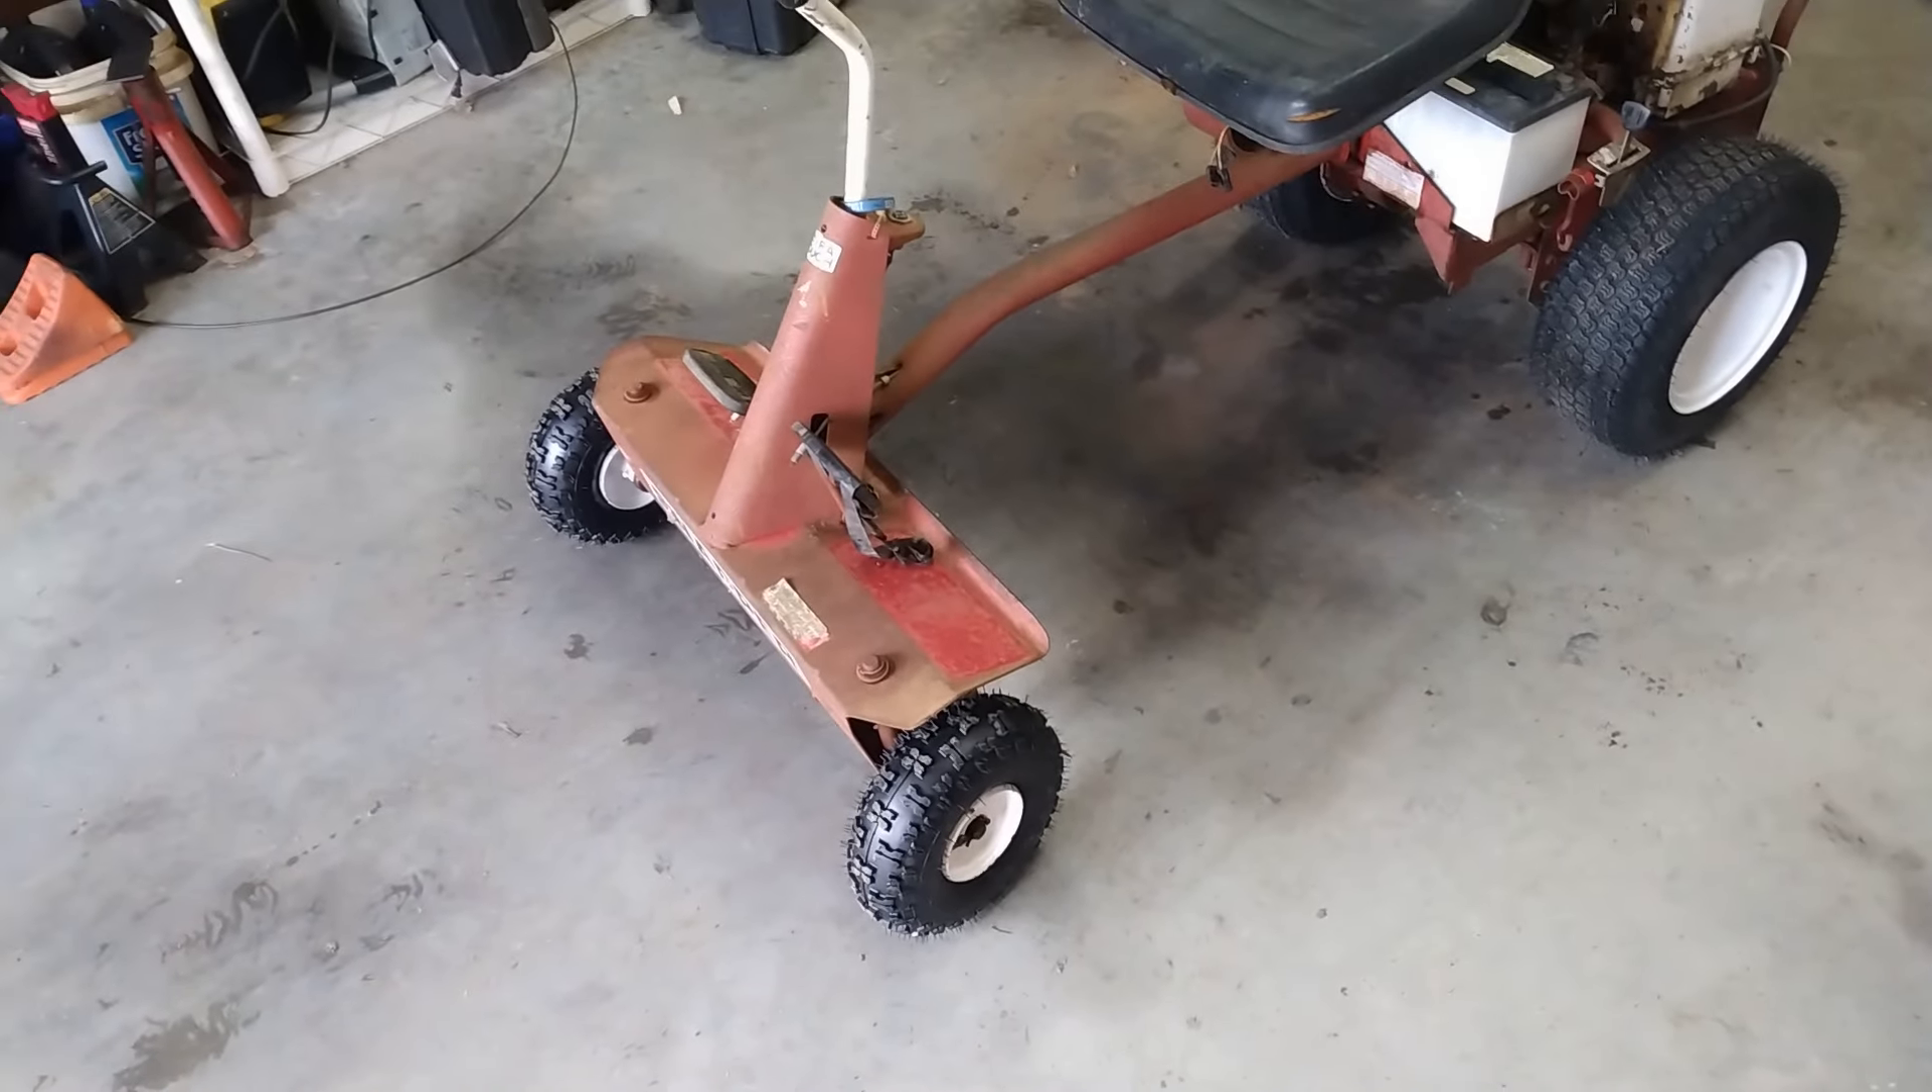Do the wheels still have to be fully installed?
No.